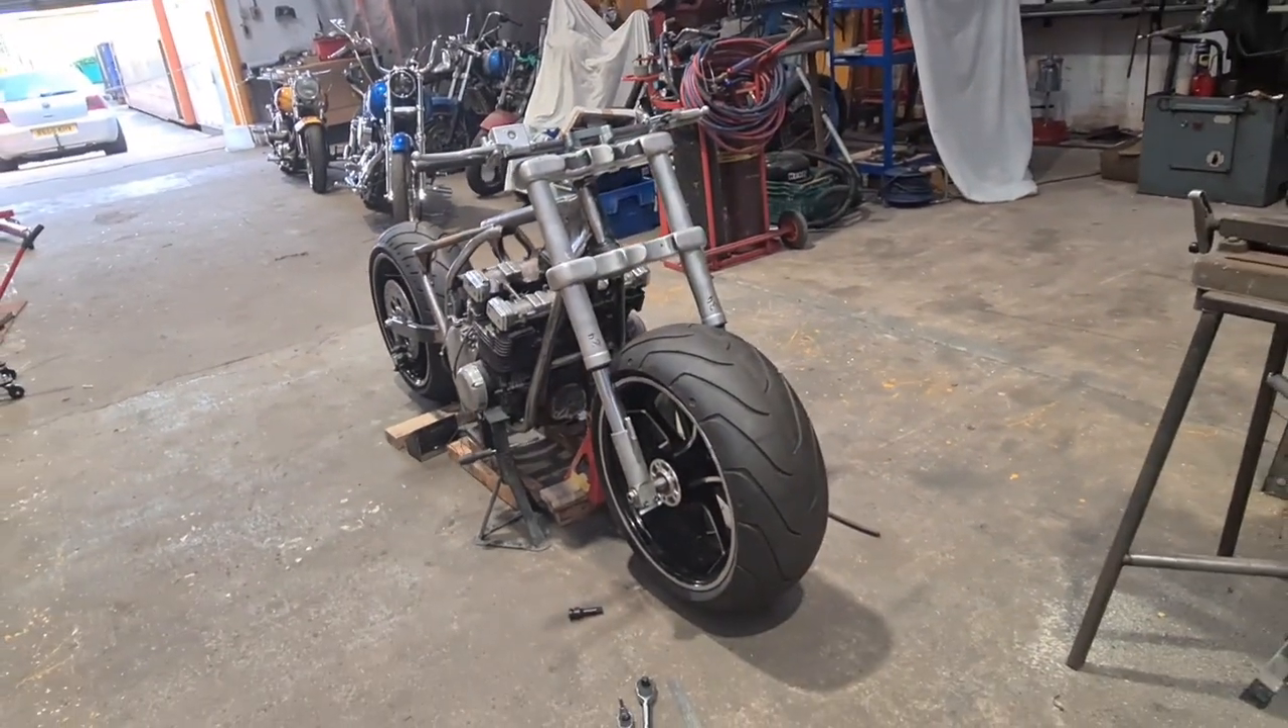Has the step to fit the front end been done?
Yes.